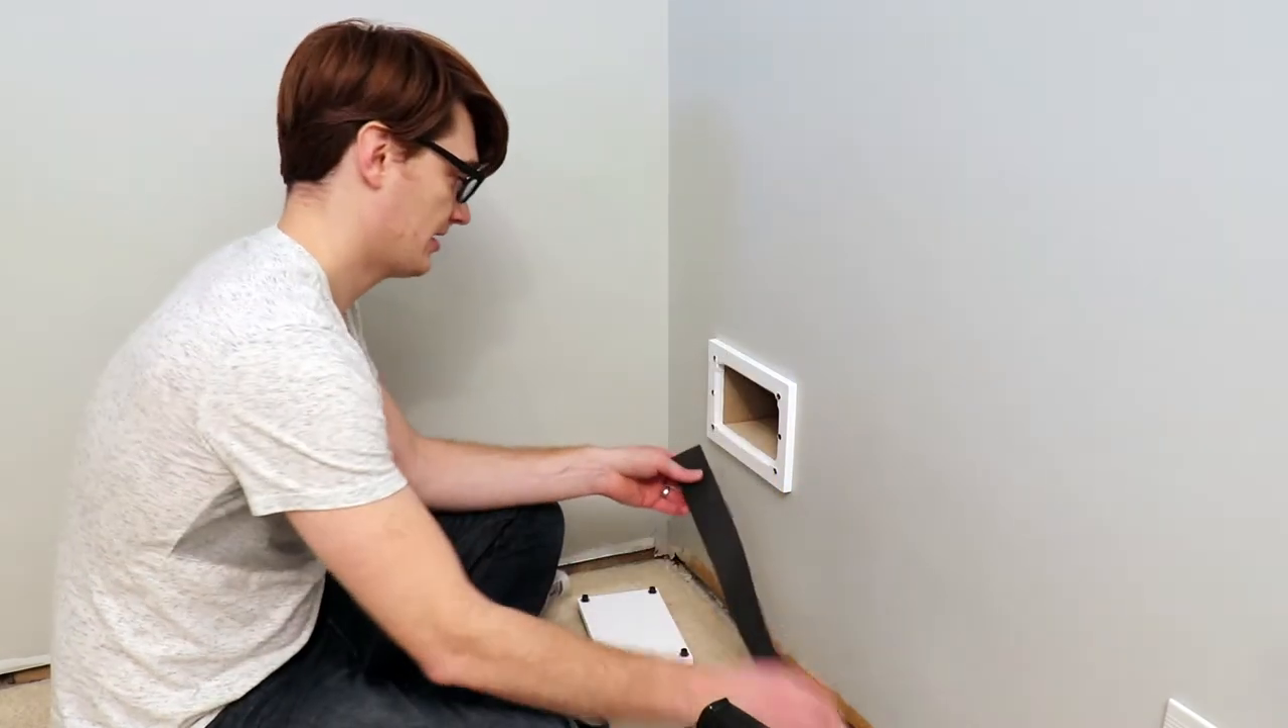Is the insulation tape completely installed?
No.